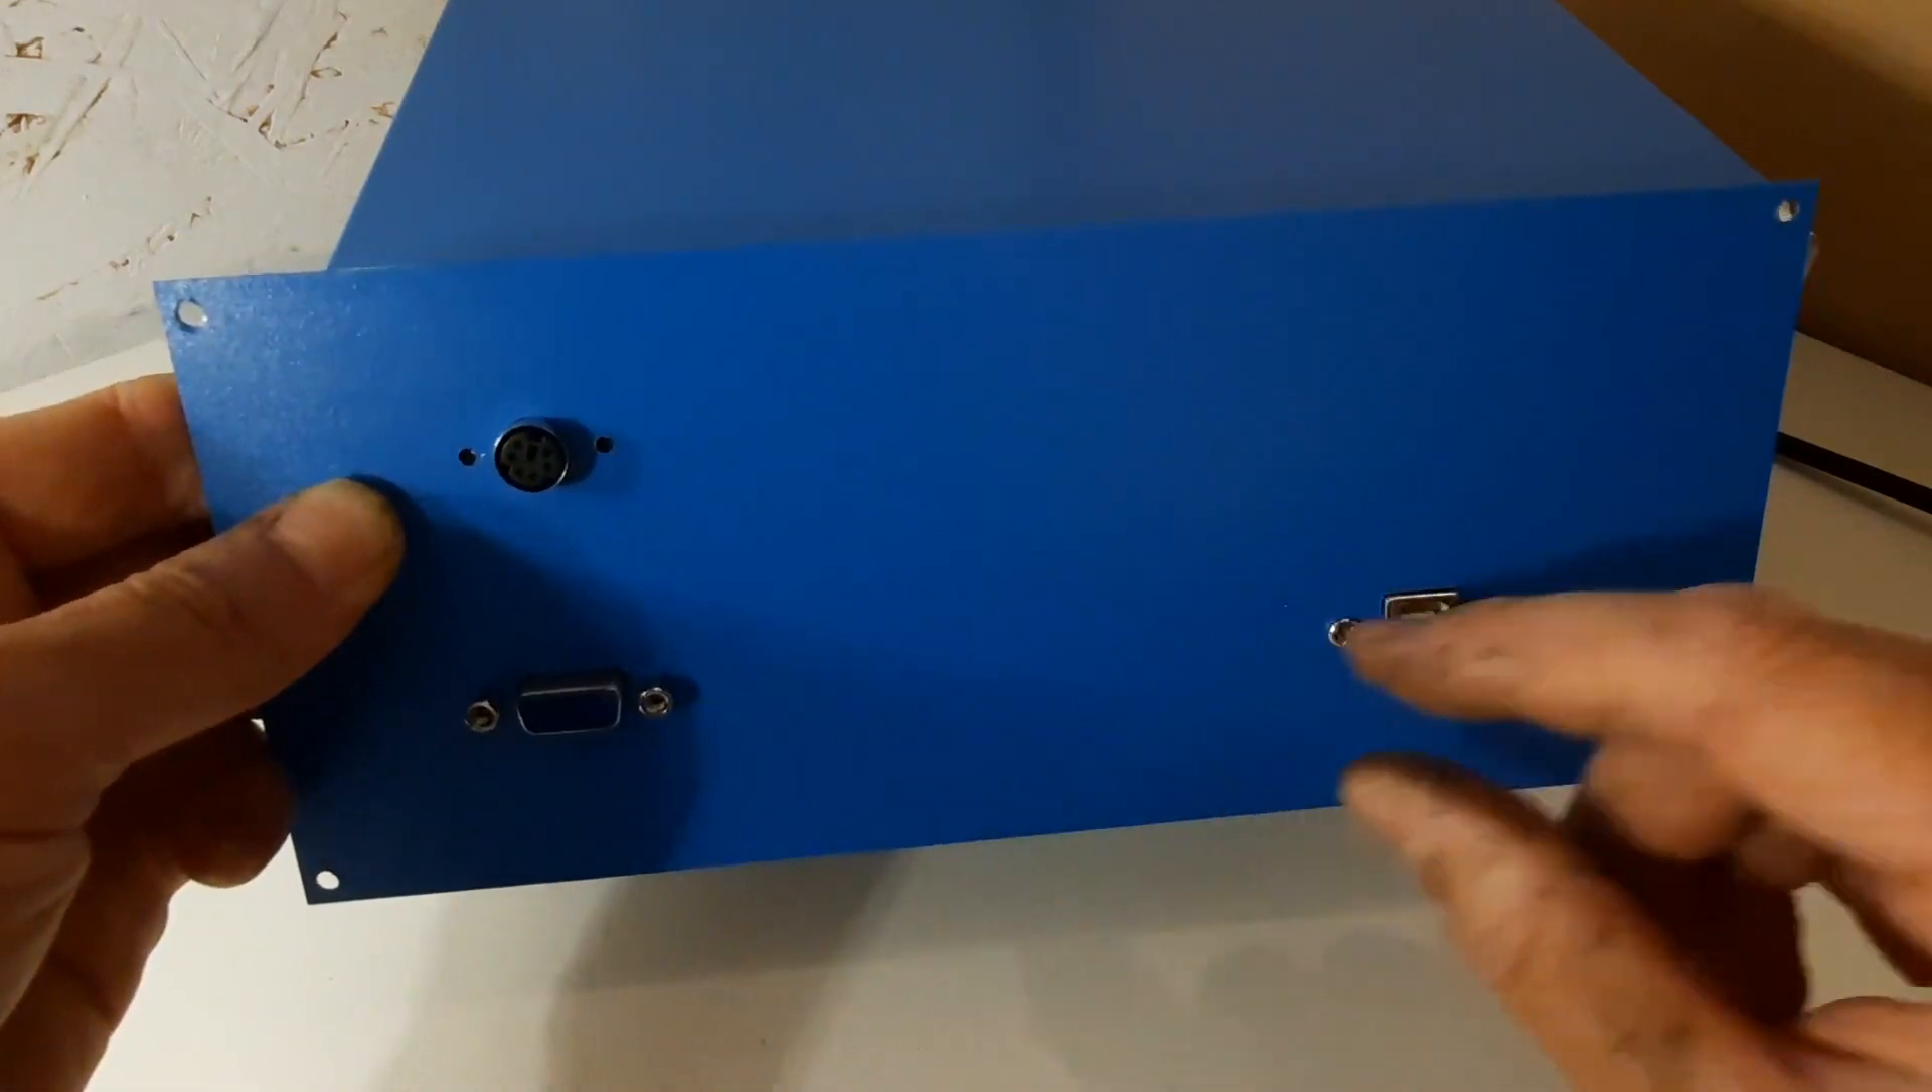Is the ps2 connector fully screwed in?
No.